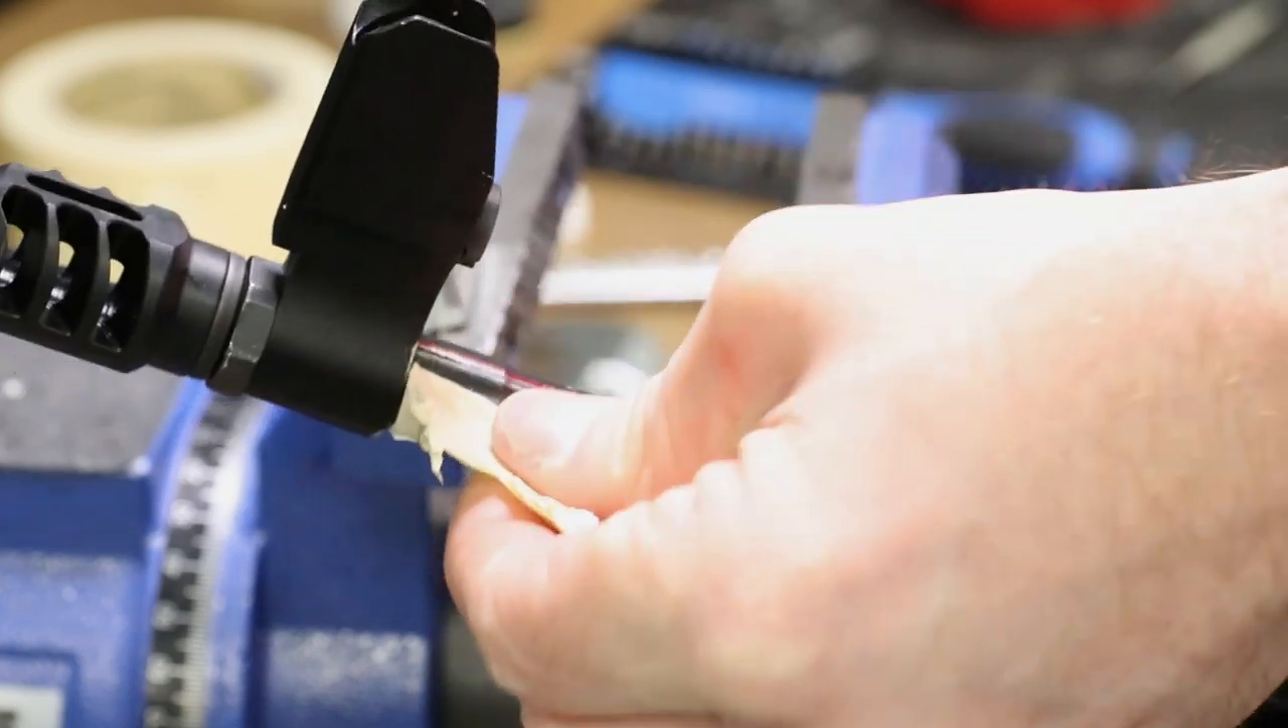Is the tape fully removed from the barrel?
No.